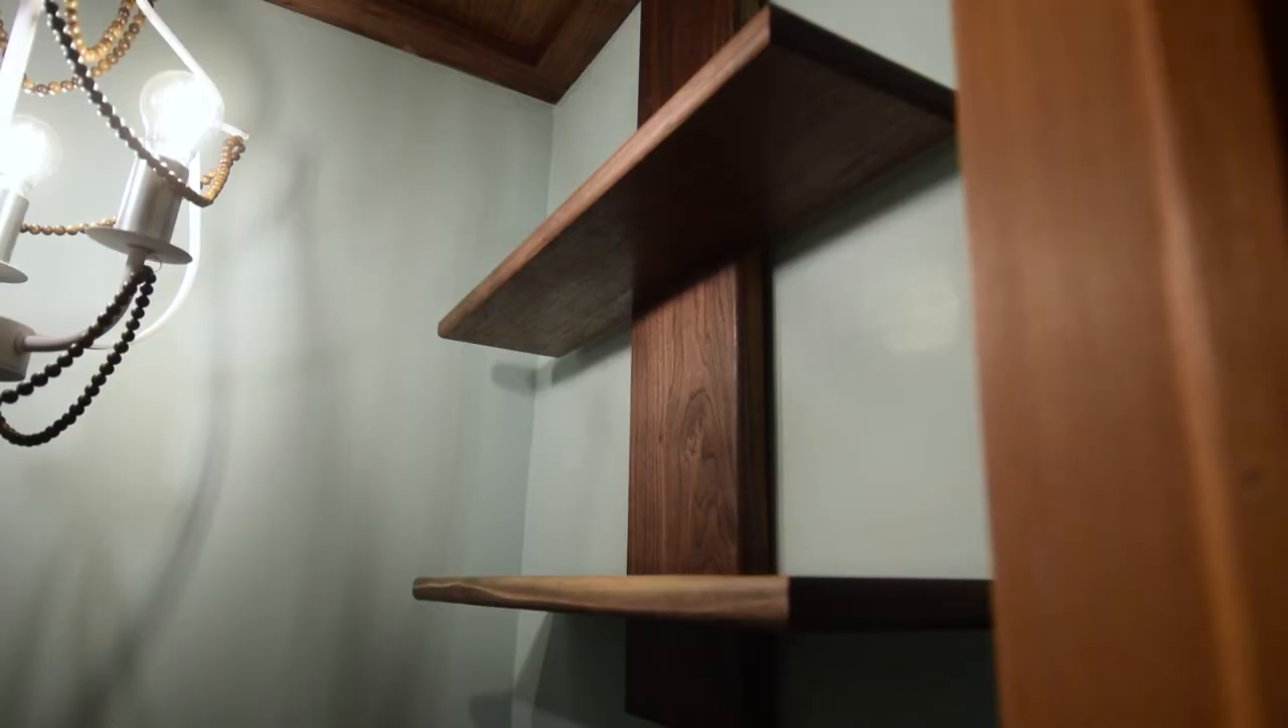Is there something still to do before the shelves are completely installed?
No.